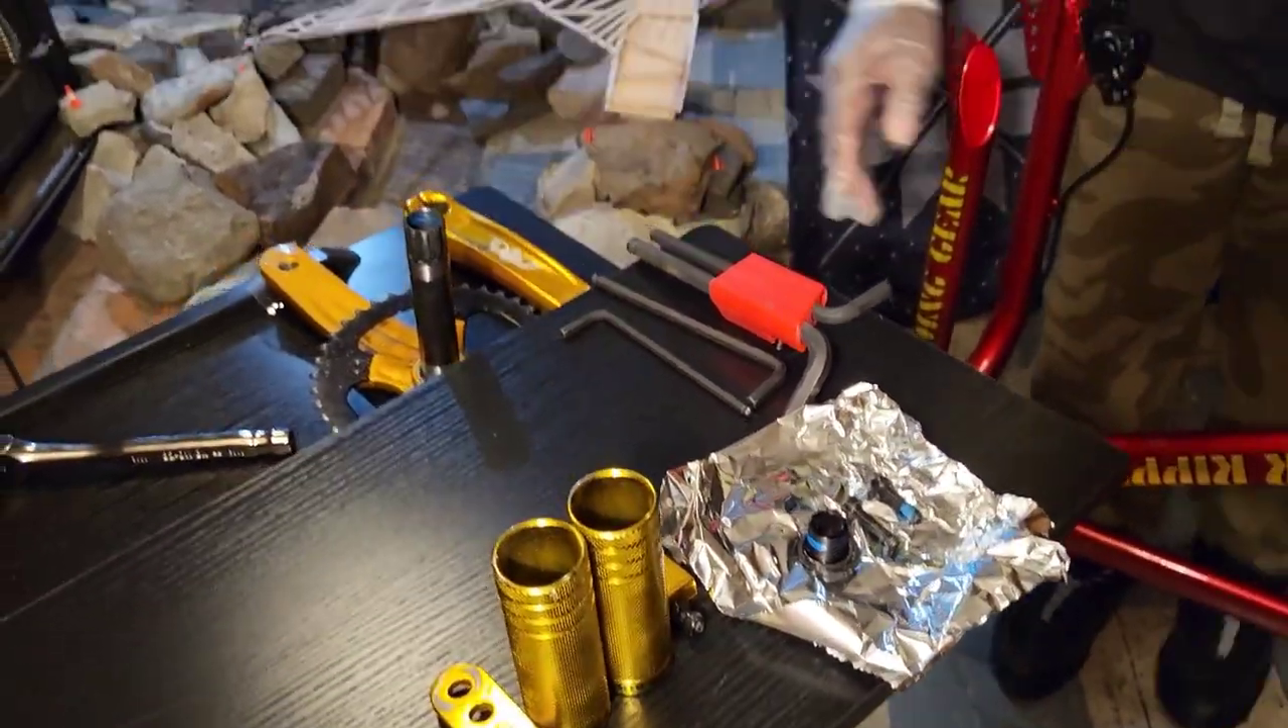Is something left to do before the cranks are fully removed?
No.